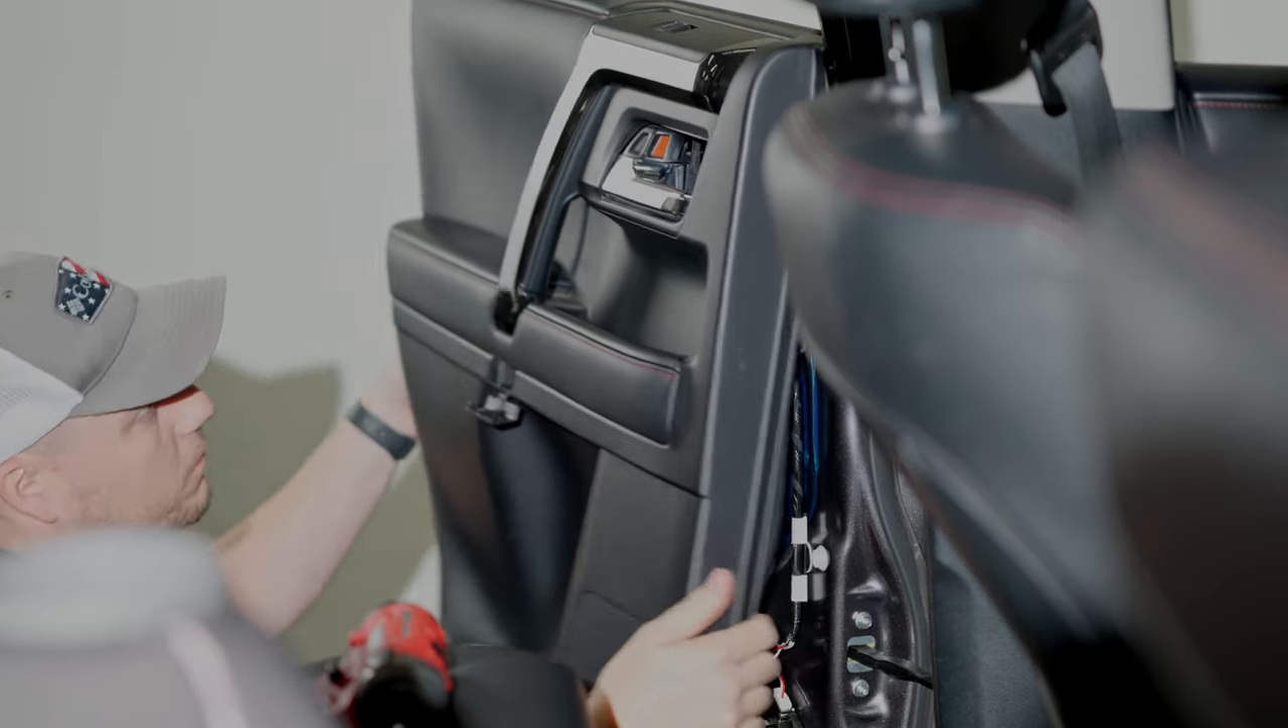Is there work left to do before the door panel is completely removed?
Yes.